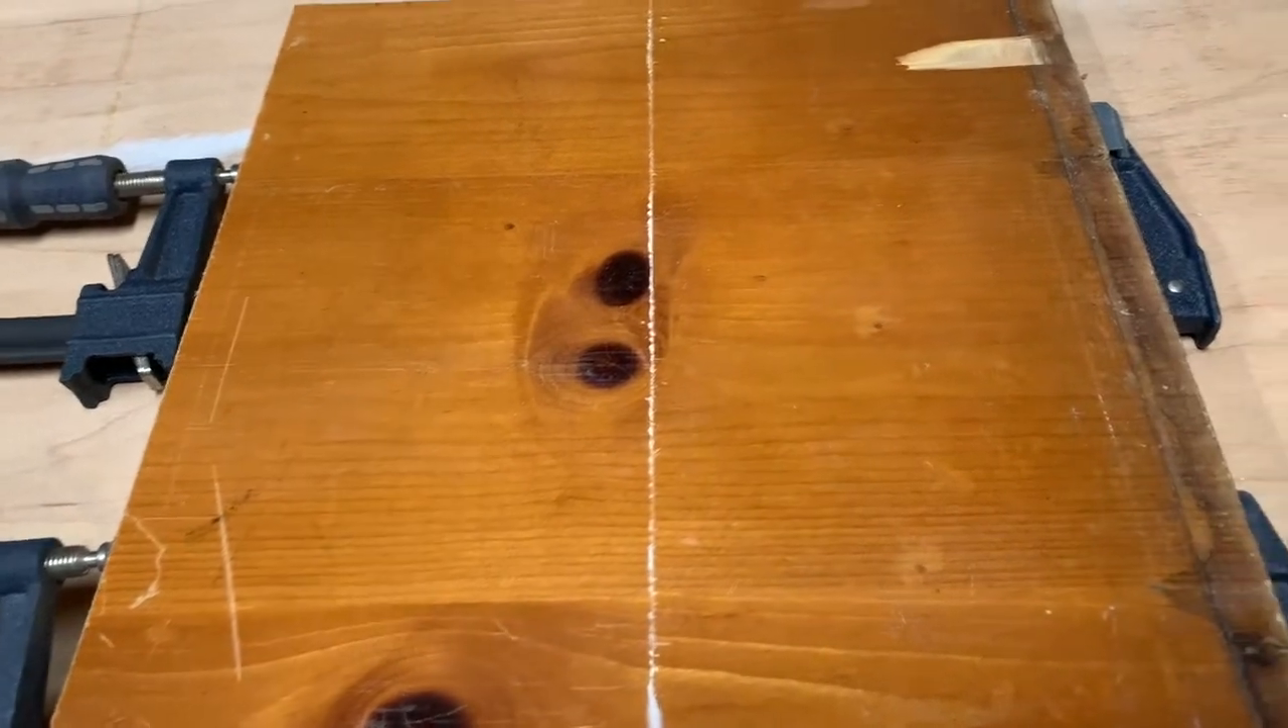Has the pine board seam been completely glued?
Yes.